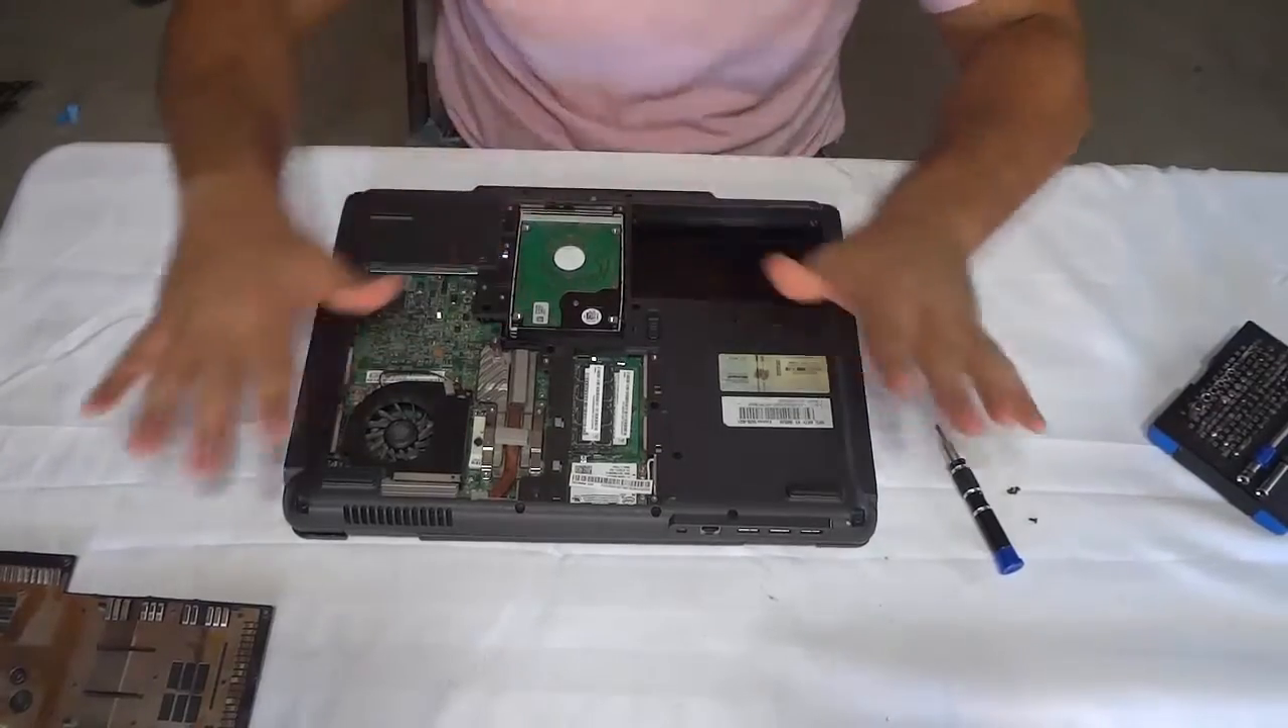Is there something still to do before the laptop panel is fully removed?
No.